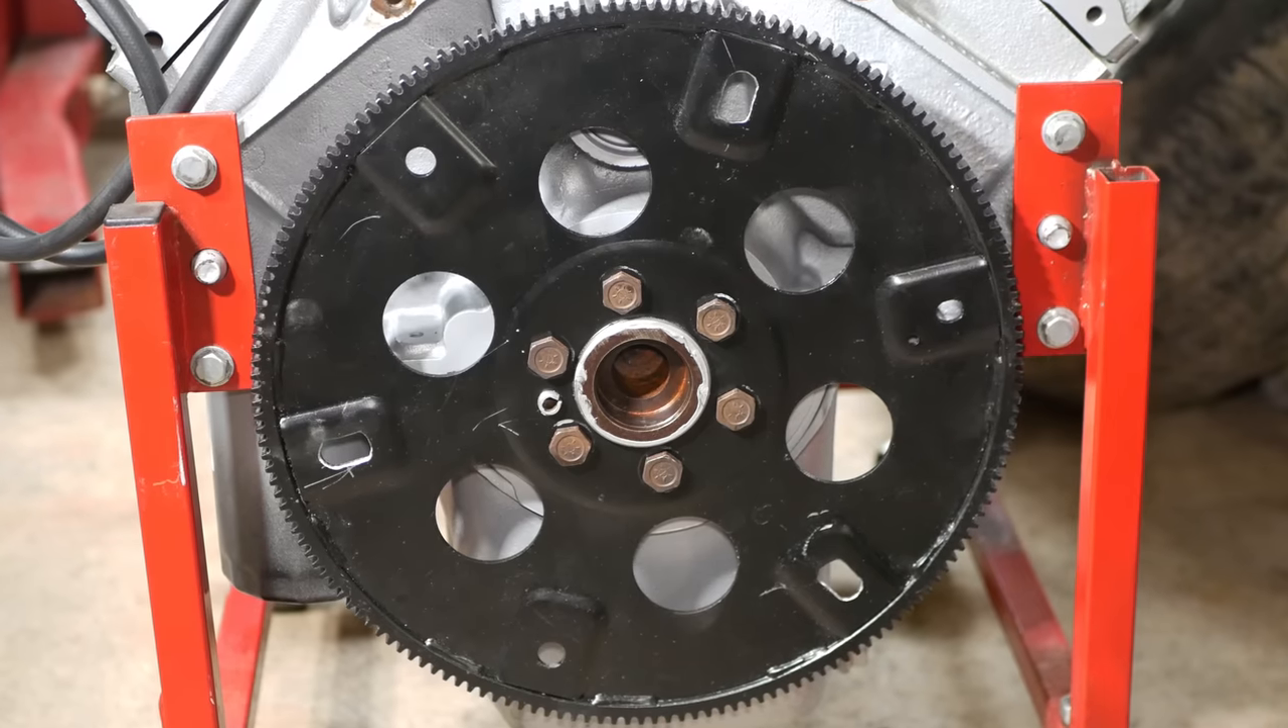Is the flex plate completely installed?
Yes.